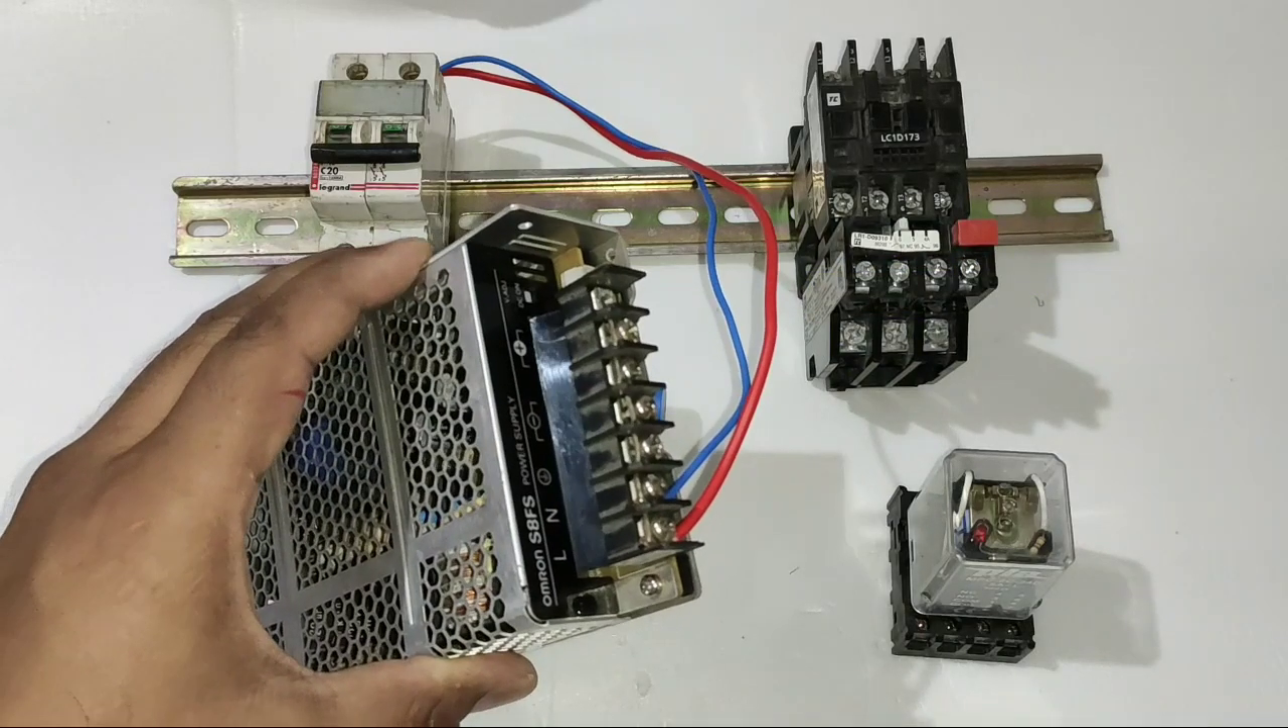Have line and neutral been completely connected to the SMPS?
Yes.